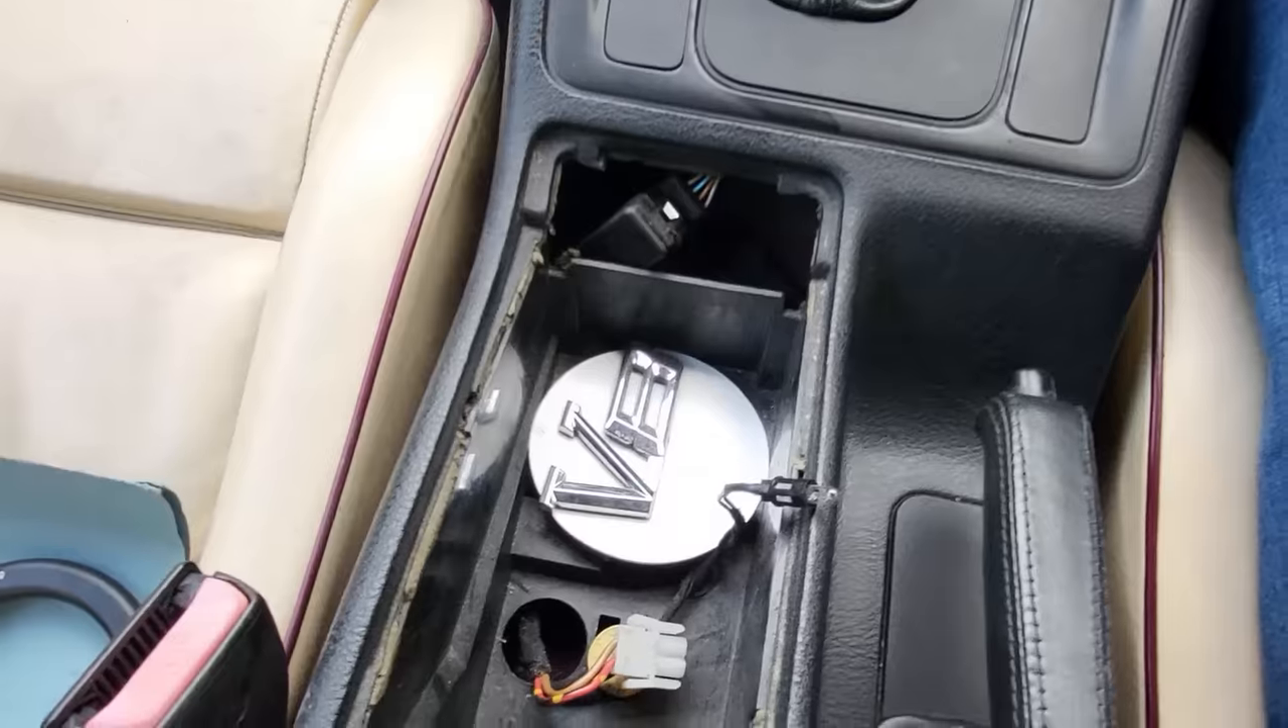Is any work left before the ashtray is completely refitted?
Yes.